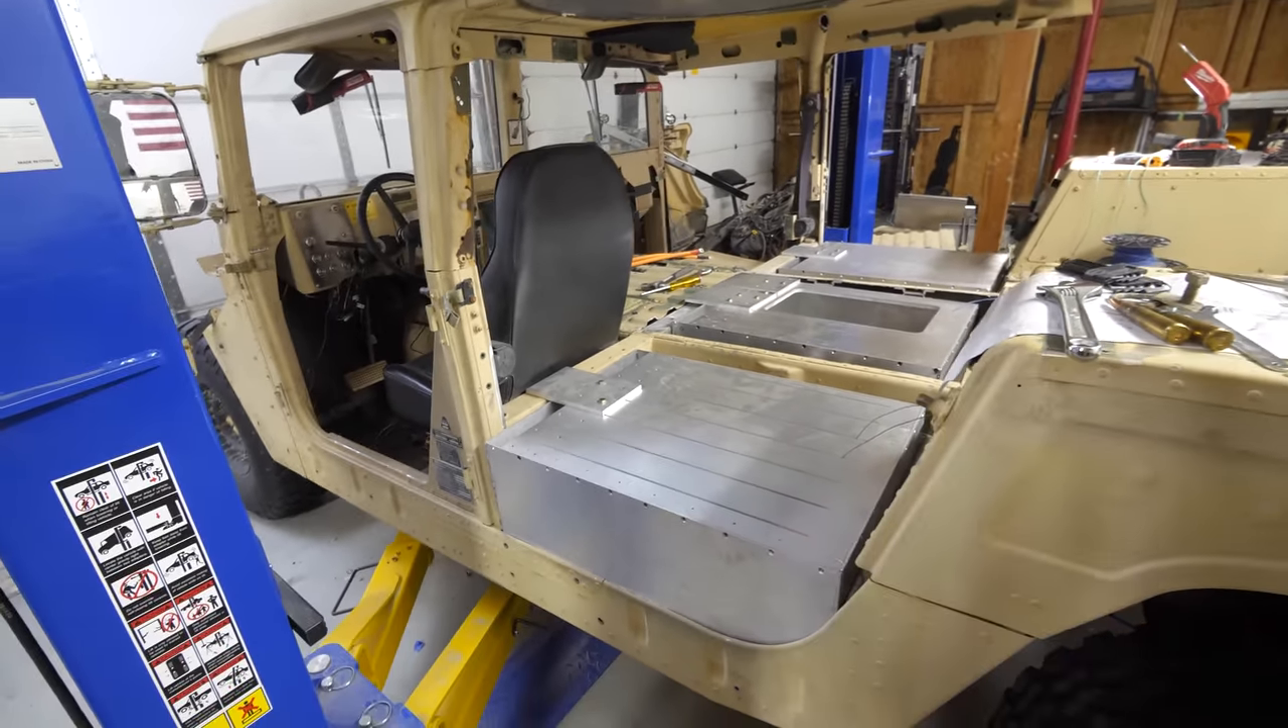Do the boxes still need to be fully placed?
No.